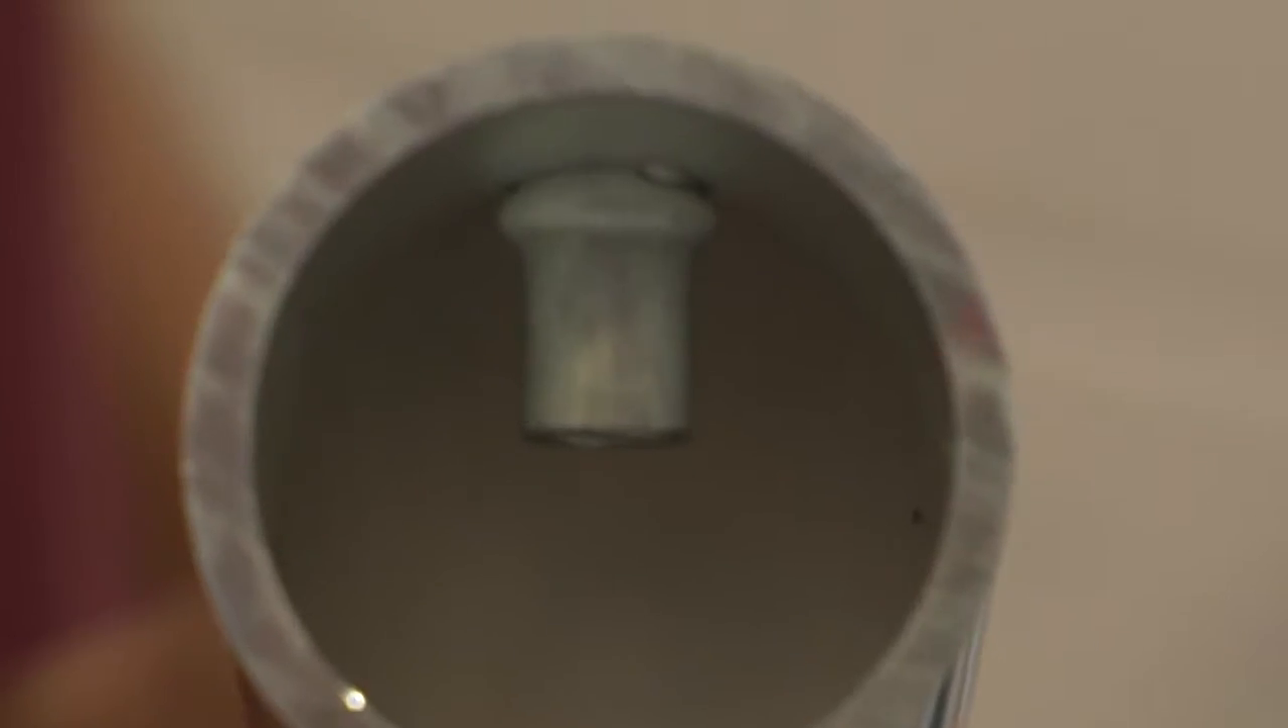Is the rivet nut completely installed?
Yes.